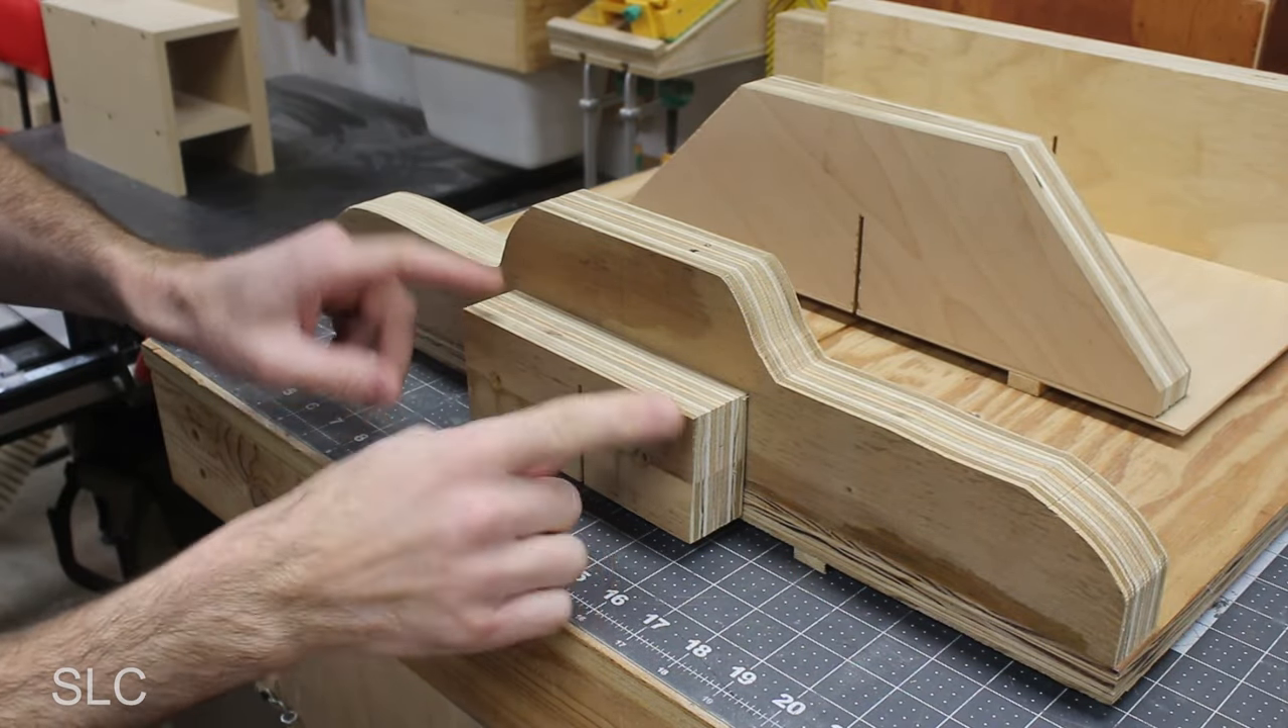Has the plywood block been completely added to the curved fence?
Yes.